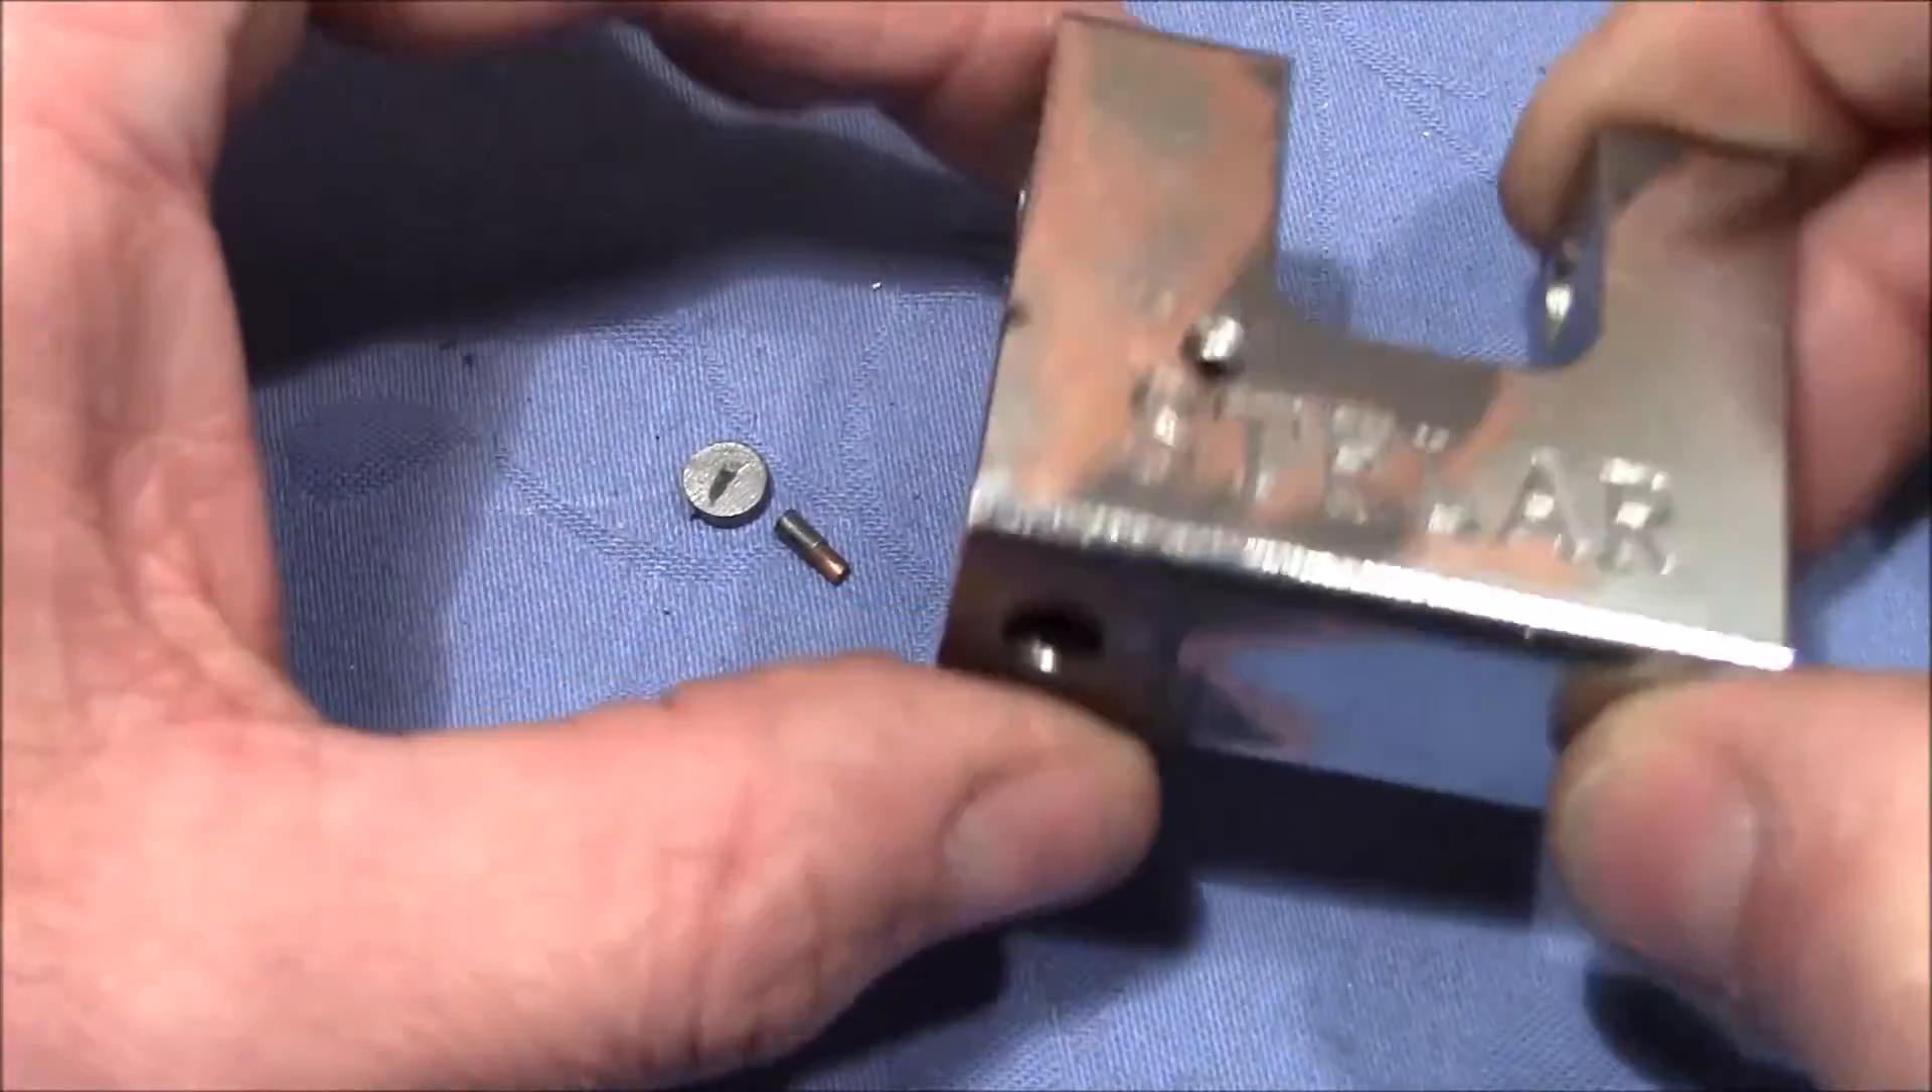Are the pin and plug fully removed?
Yes.